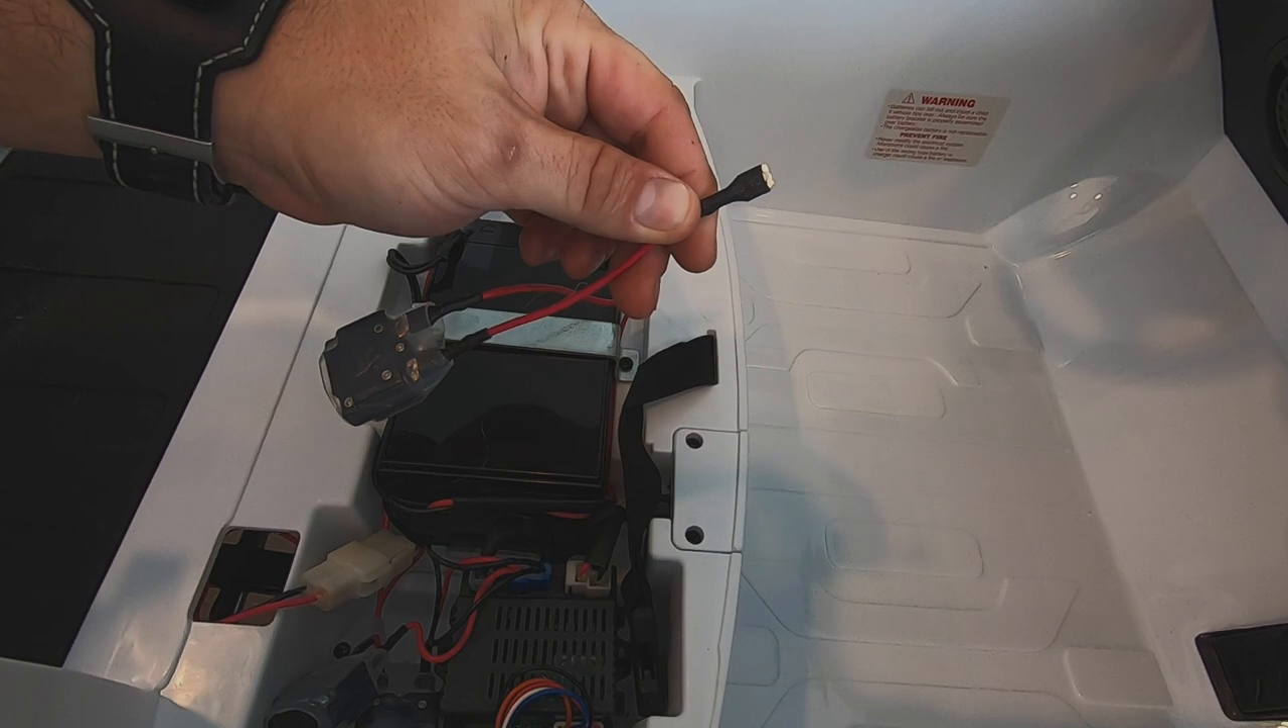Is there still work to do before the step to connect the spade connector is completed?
Yes.